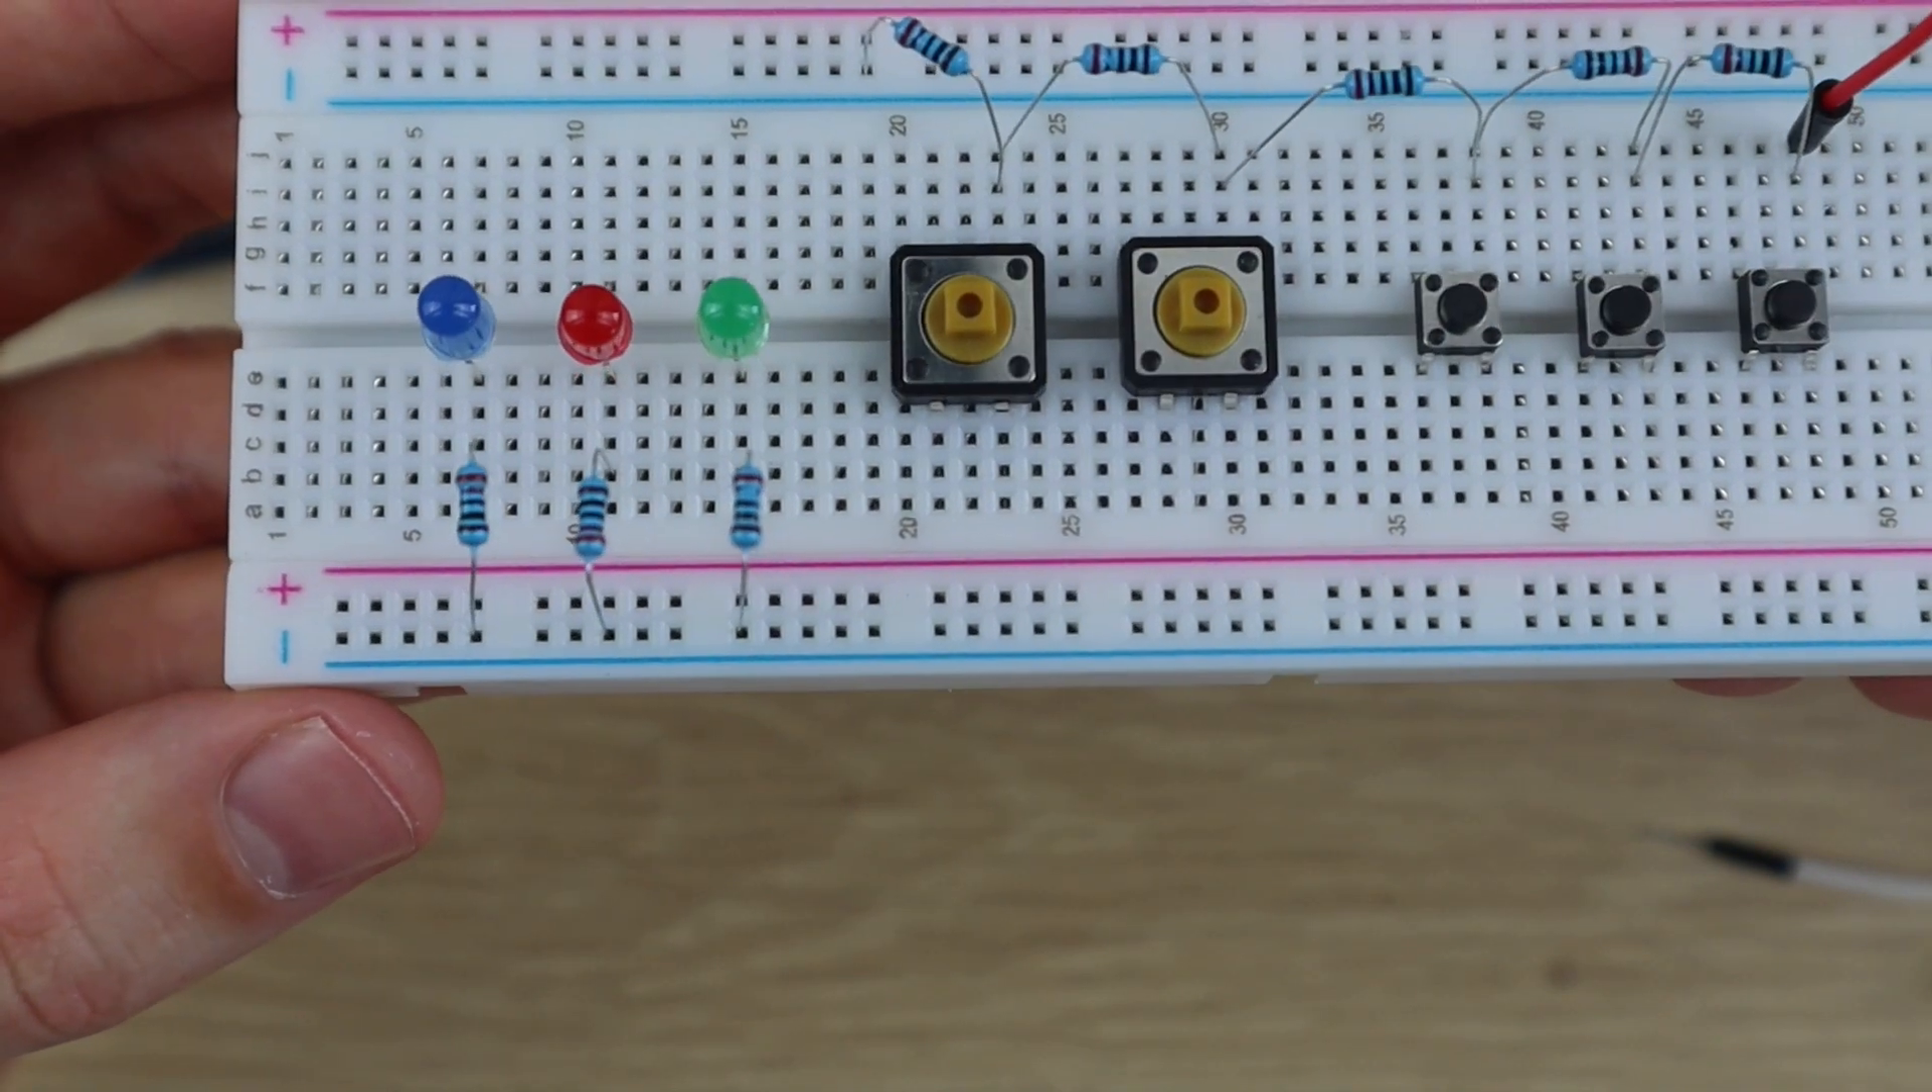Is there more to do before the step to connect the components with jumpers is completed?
Yes.